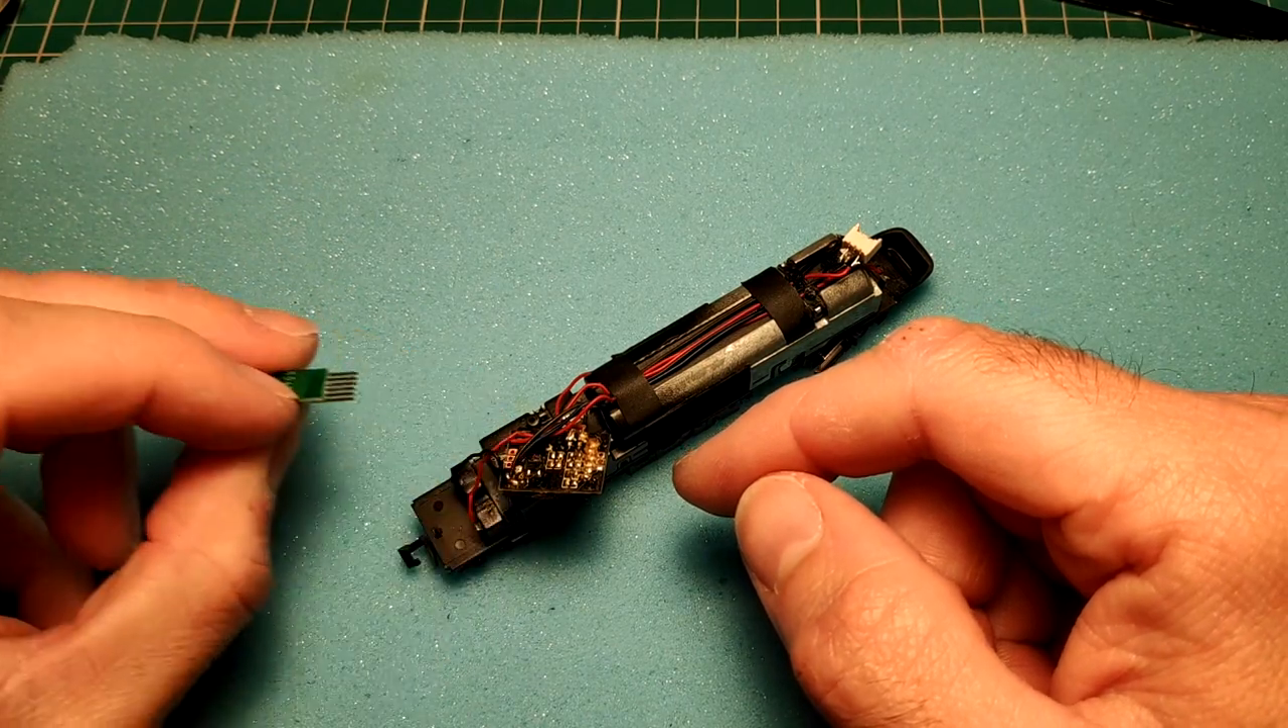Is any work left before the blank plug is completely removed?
No.